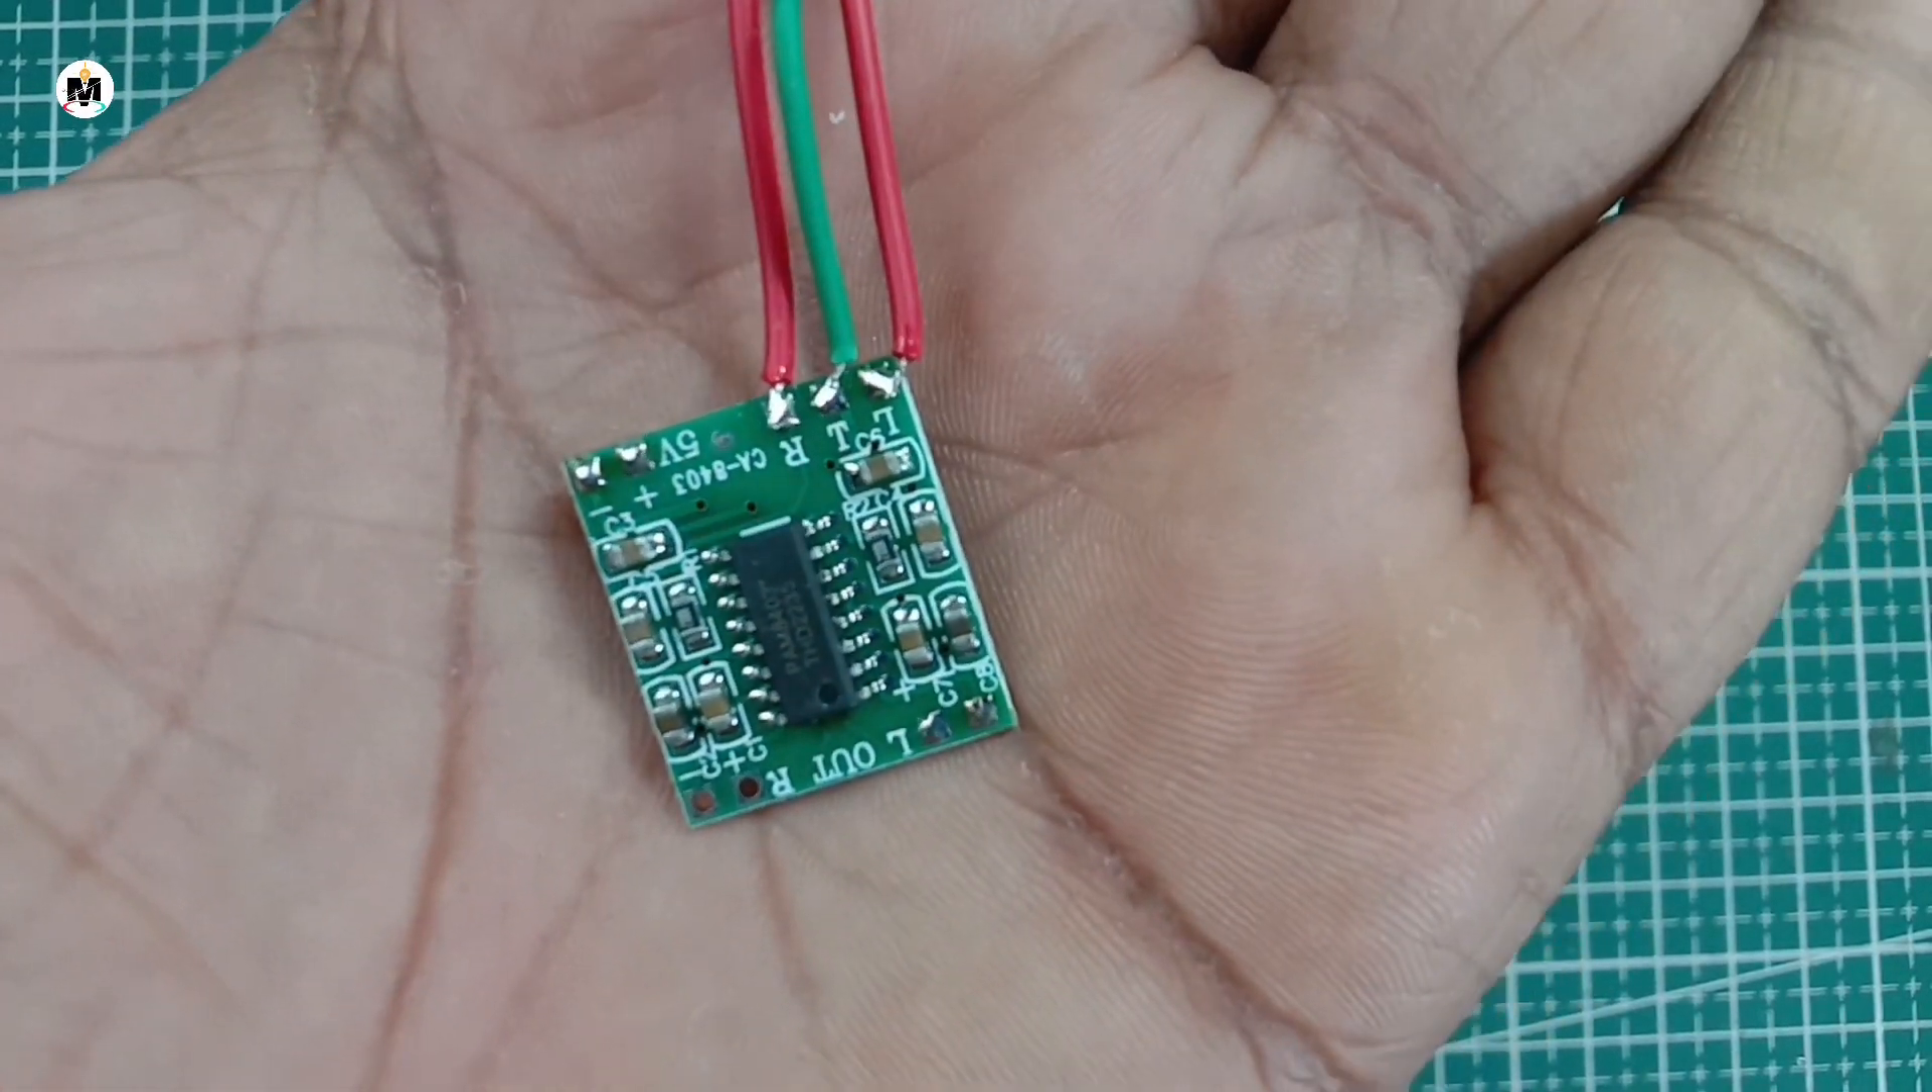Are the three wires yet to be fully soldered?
No.